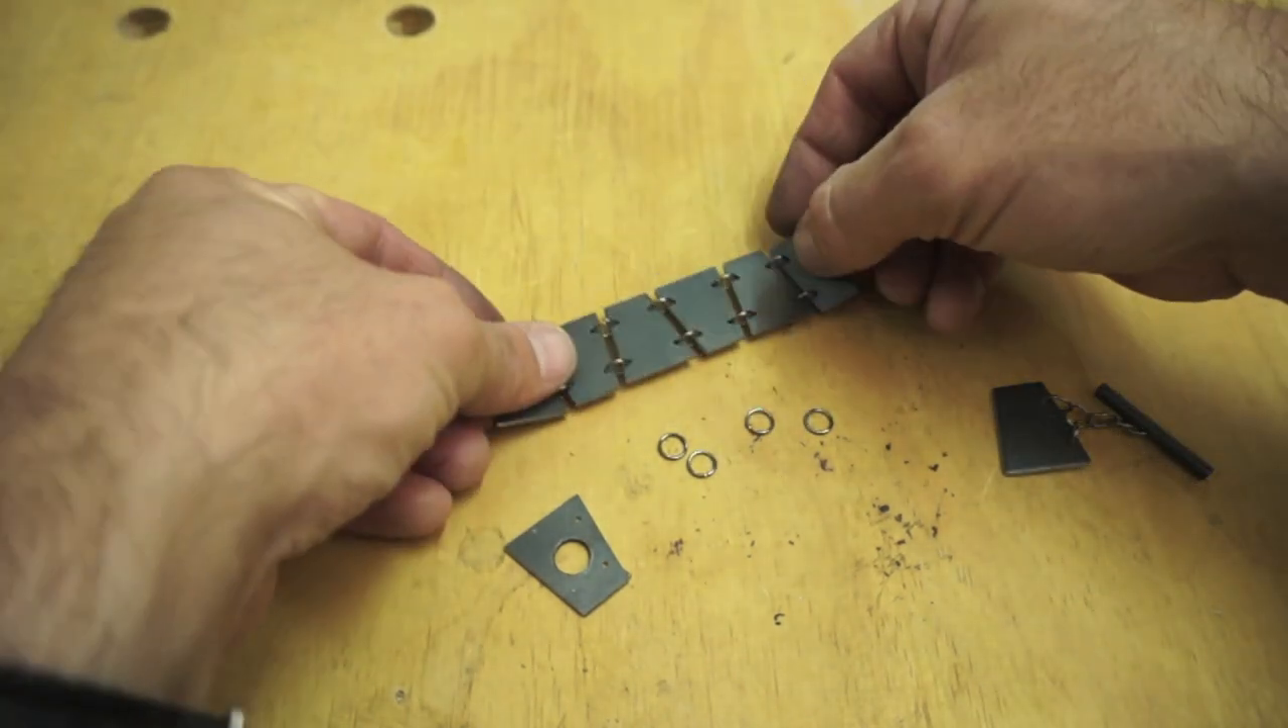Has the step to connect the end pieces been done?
No.